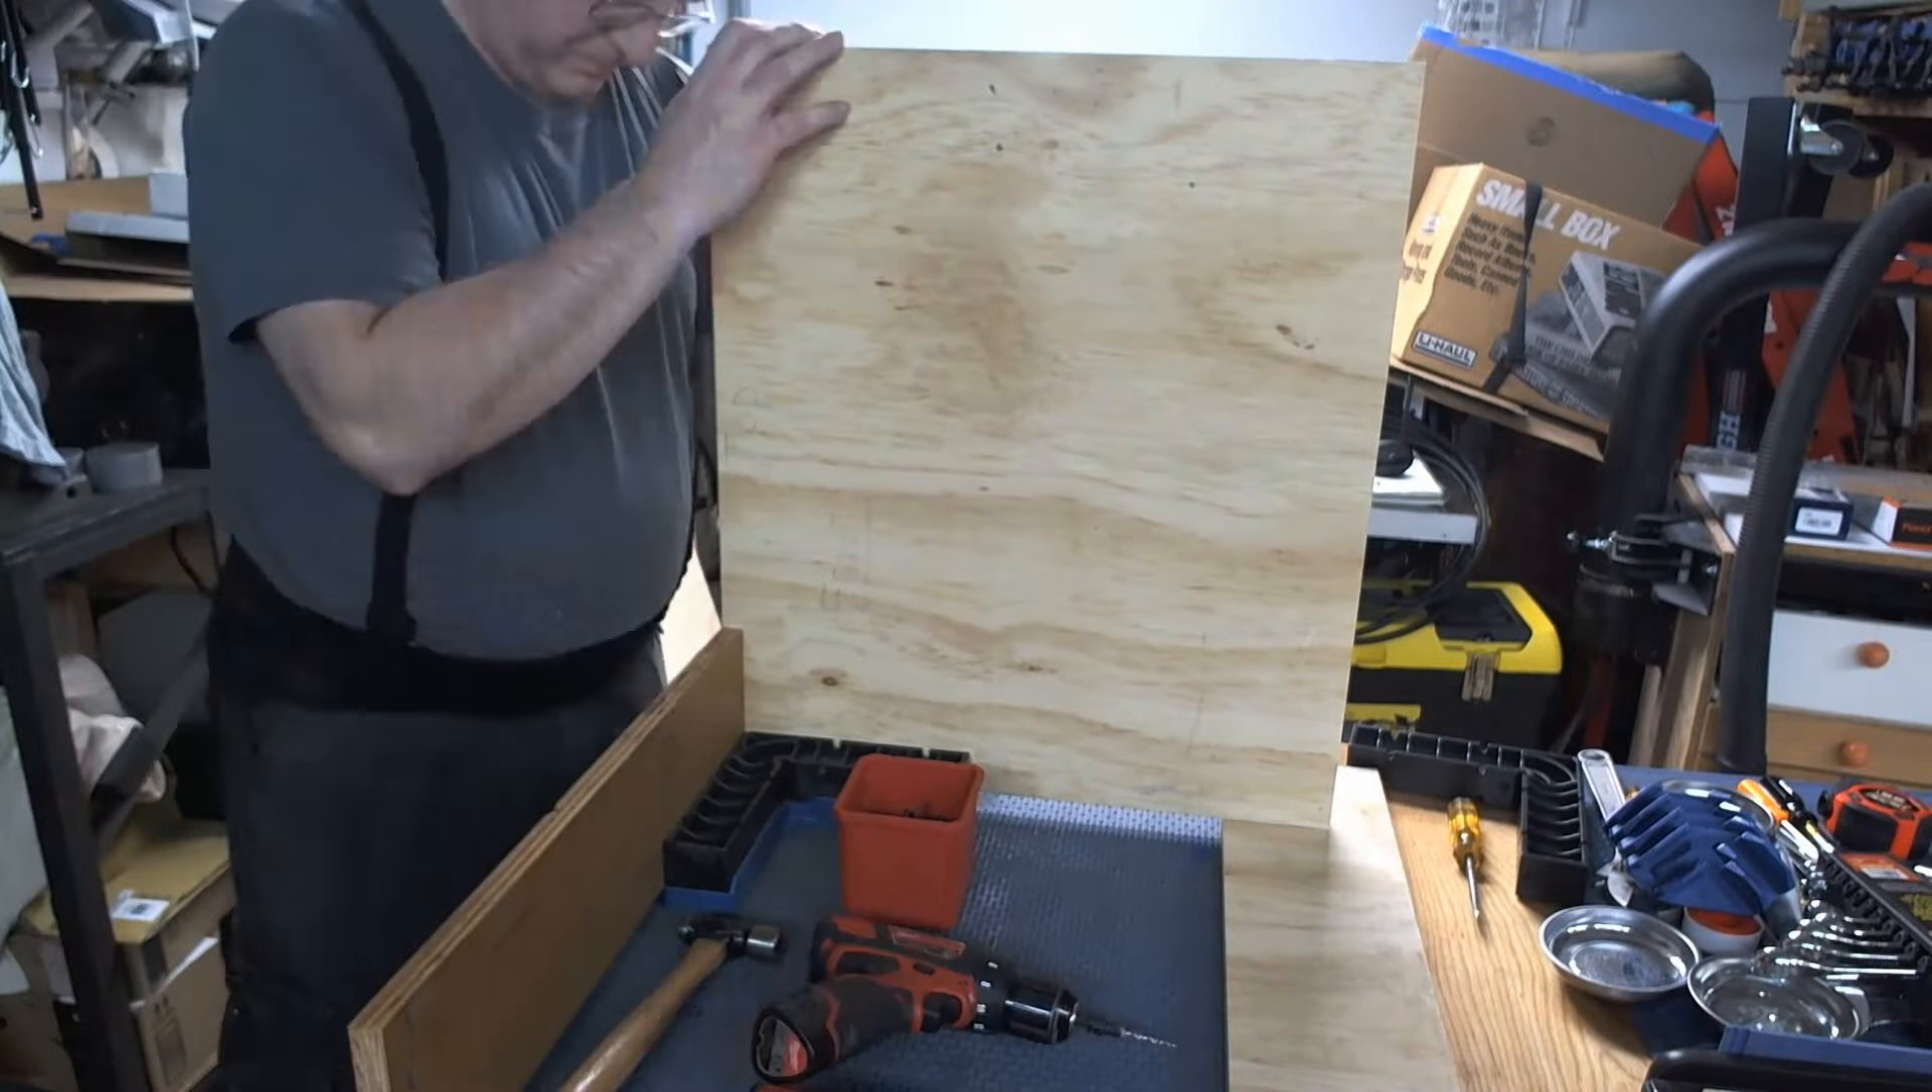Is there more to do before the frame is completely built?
Yes.